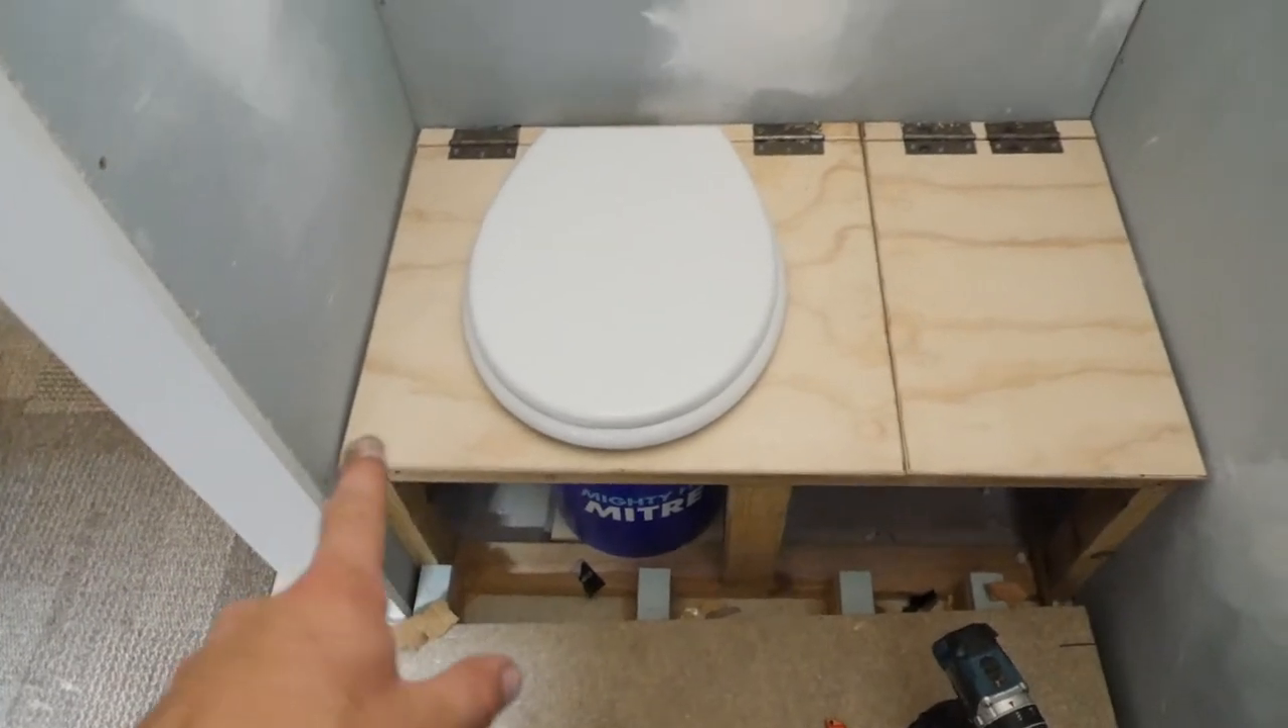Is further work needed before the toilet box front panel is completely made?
Yes.